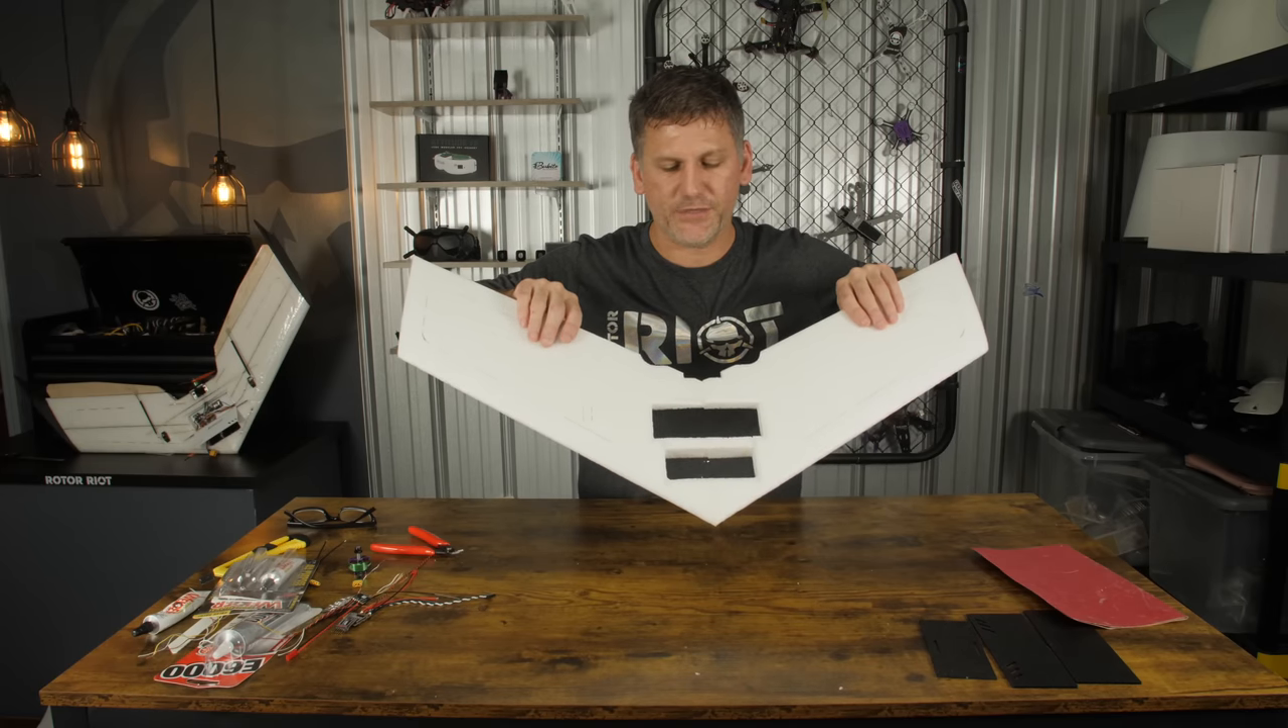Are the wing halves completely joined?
Yes.